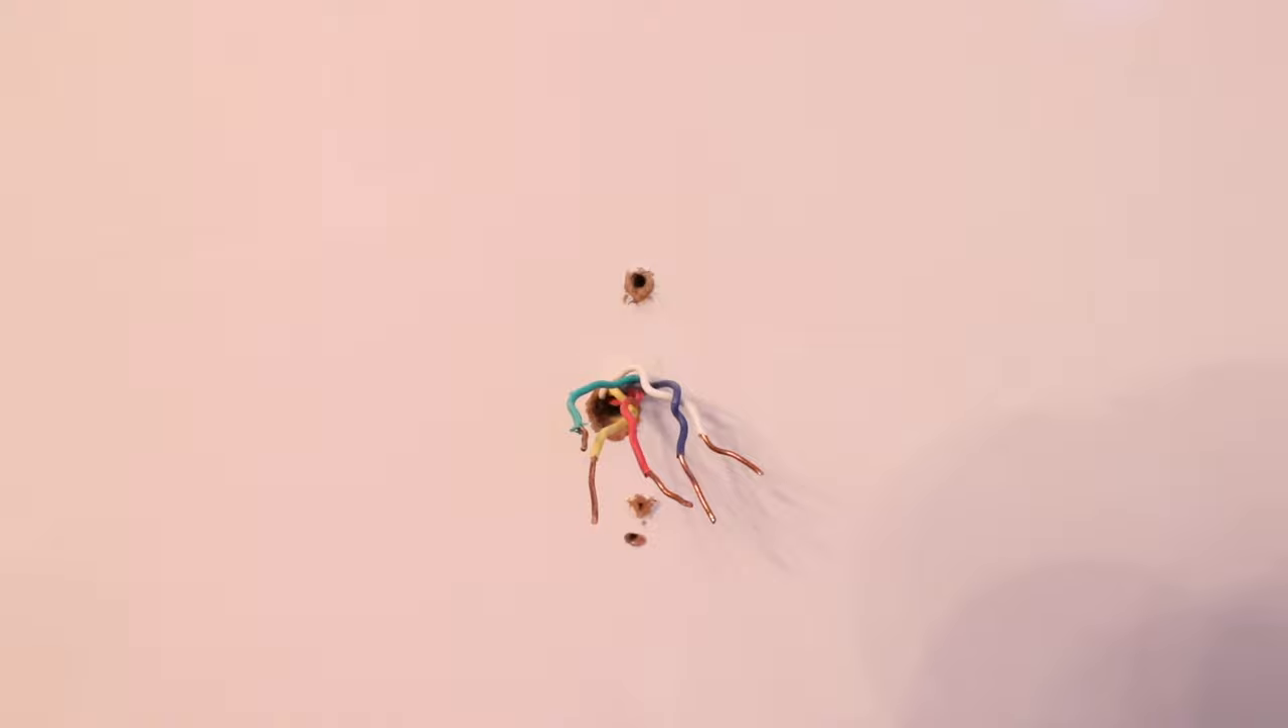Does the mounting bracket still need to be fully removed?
No.